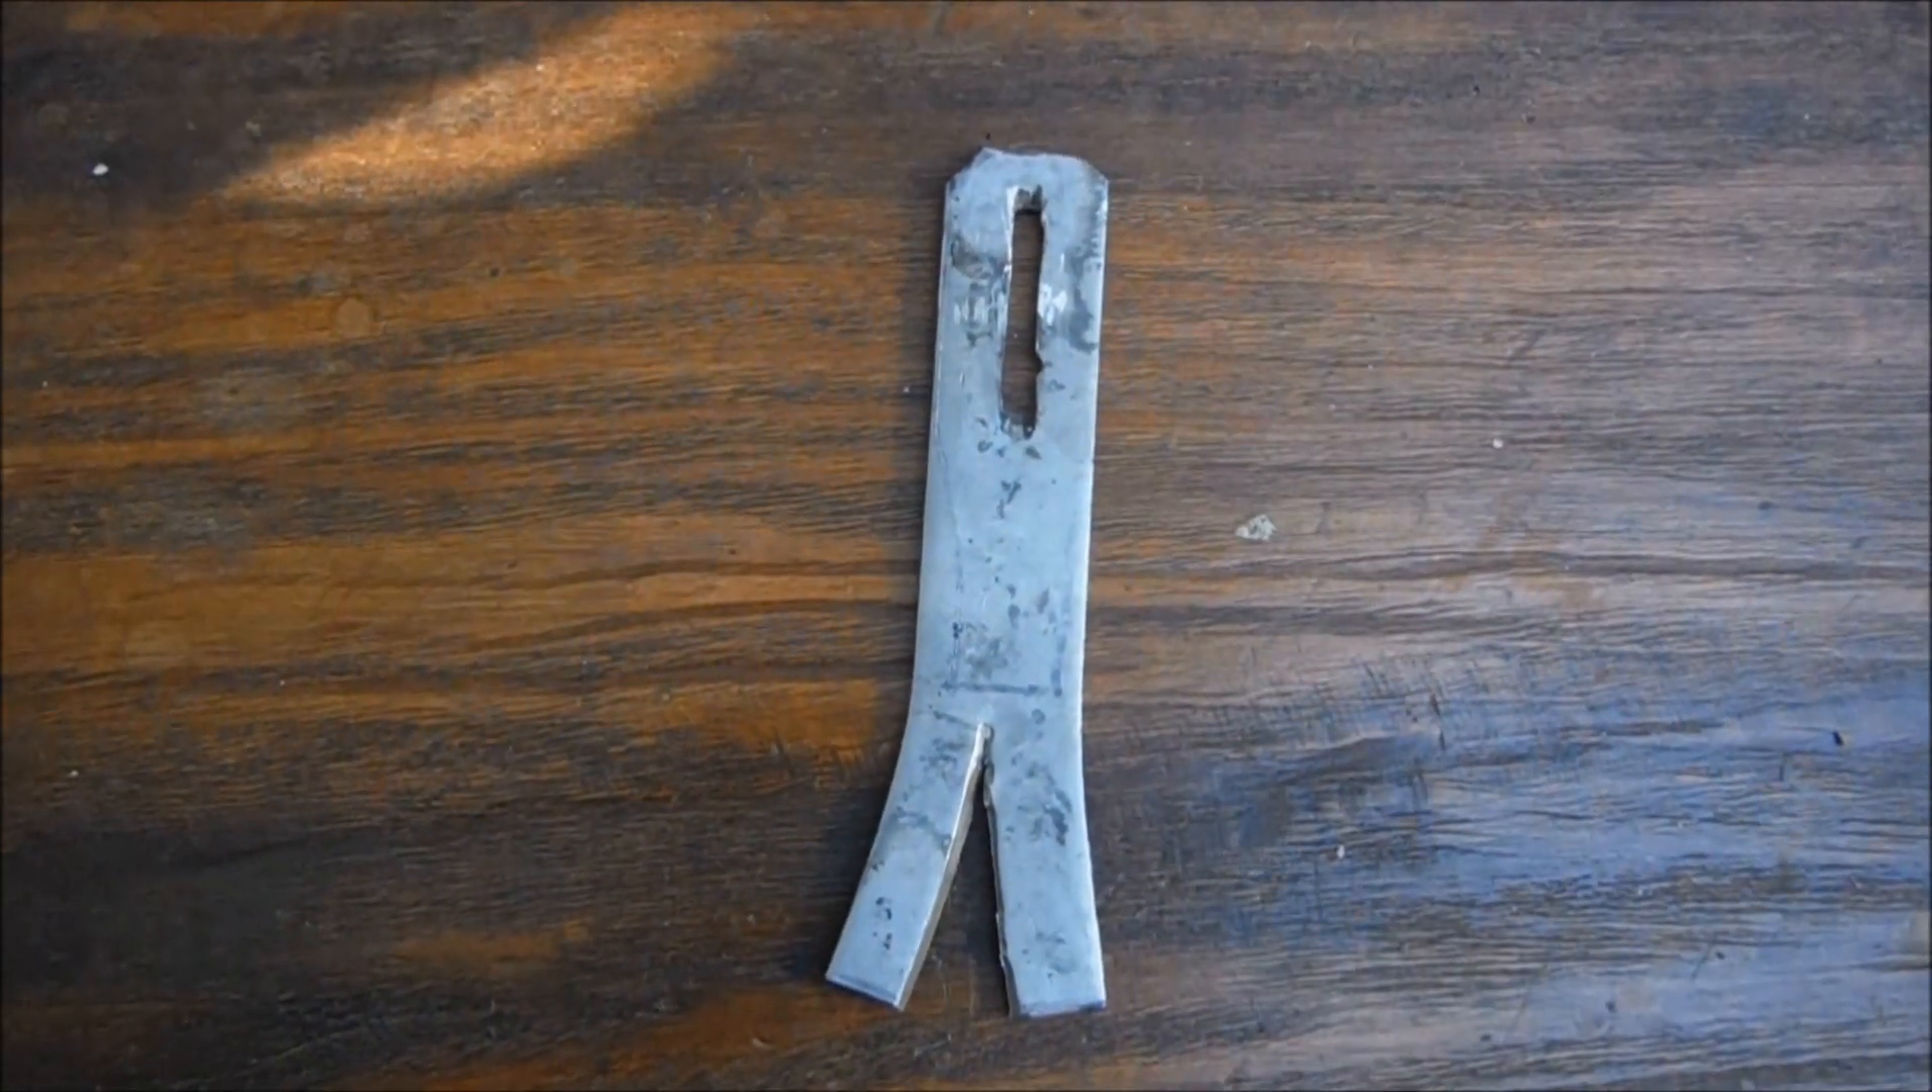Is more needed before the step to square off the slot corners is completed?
Yes.